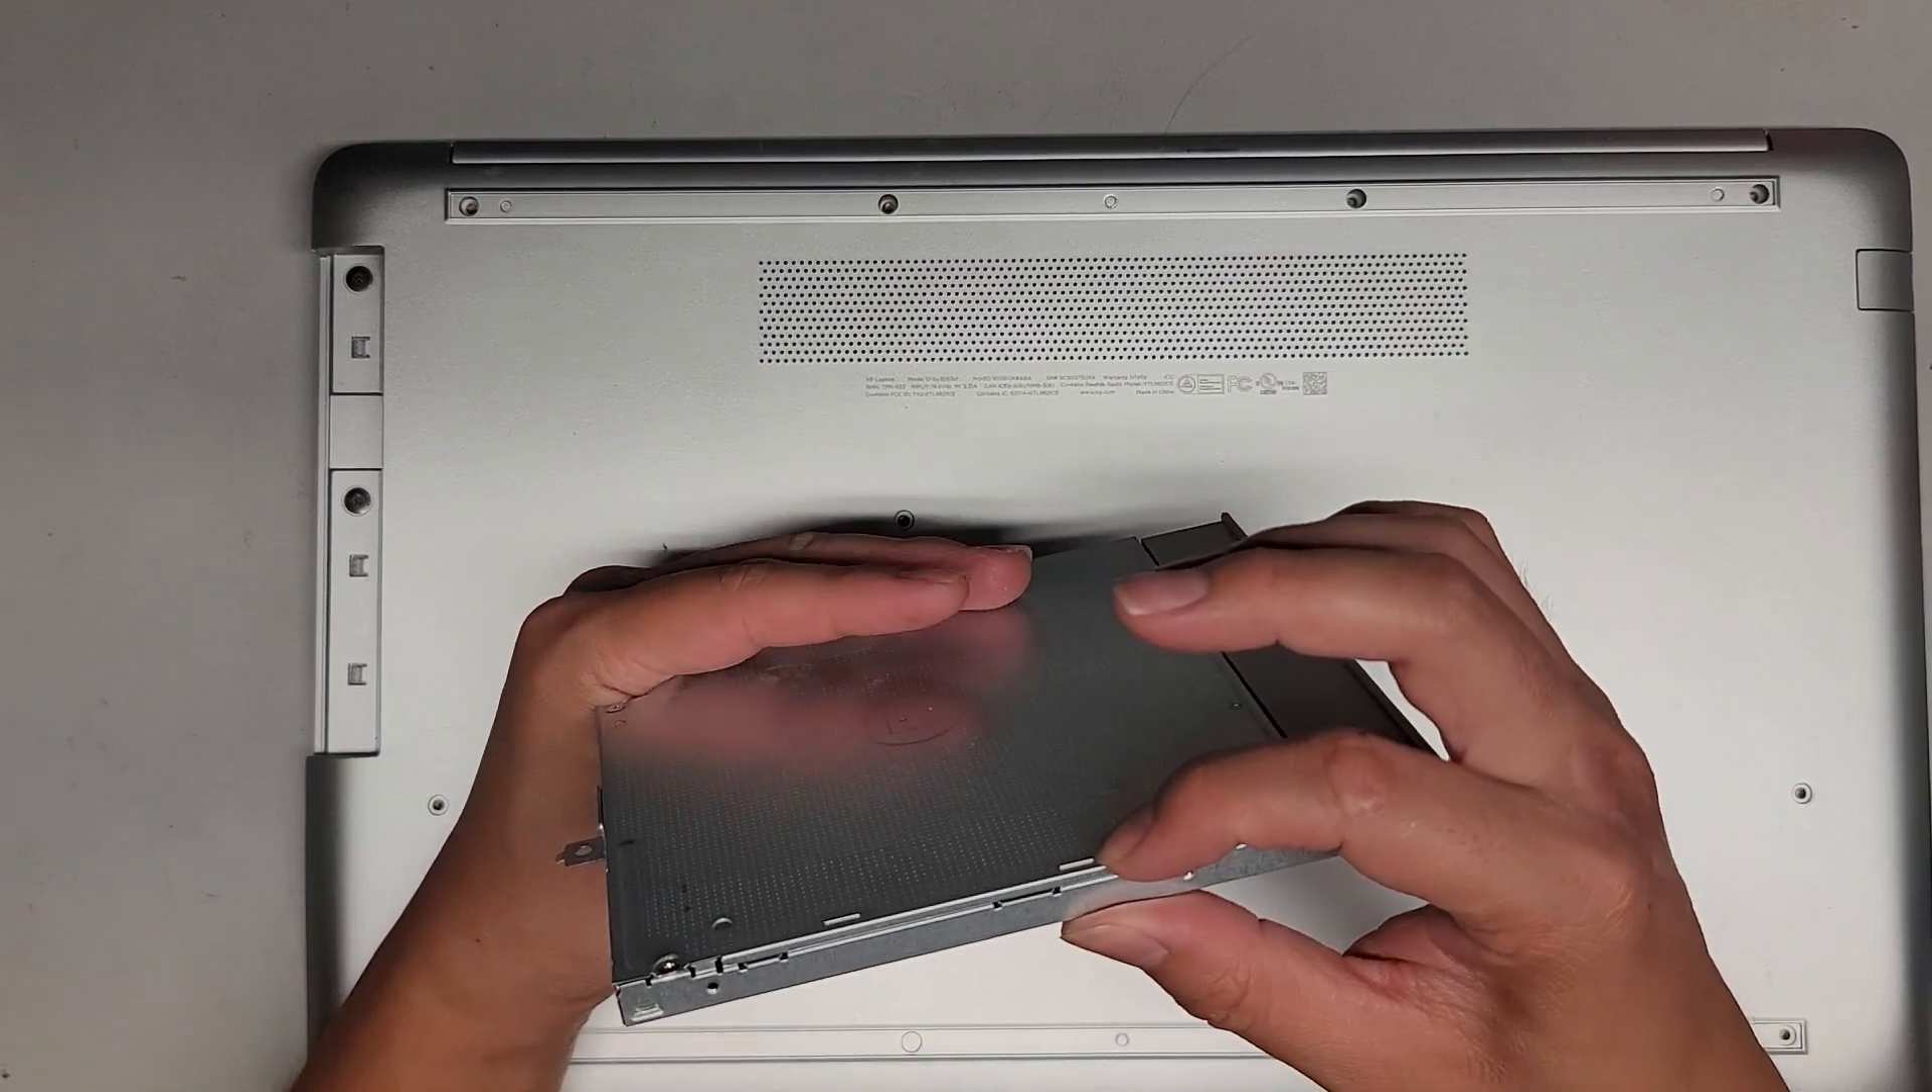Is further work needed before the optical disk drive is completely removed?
No.